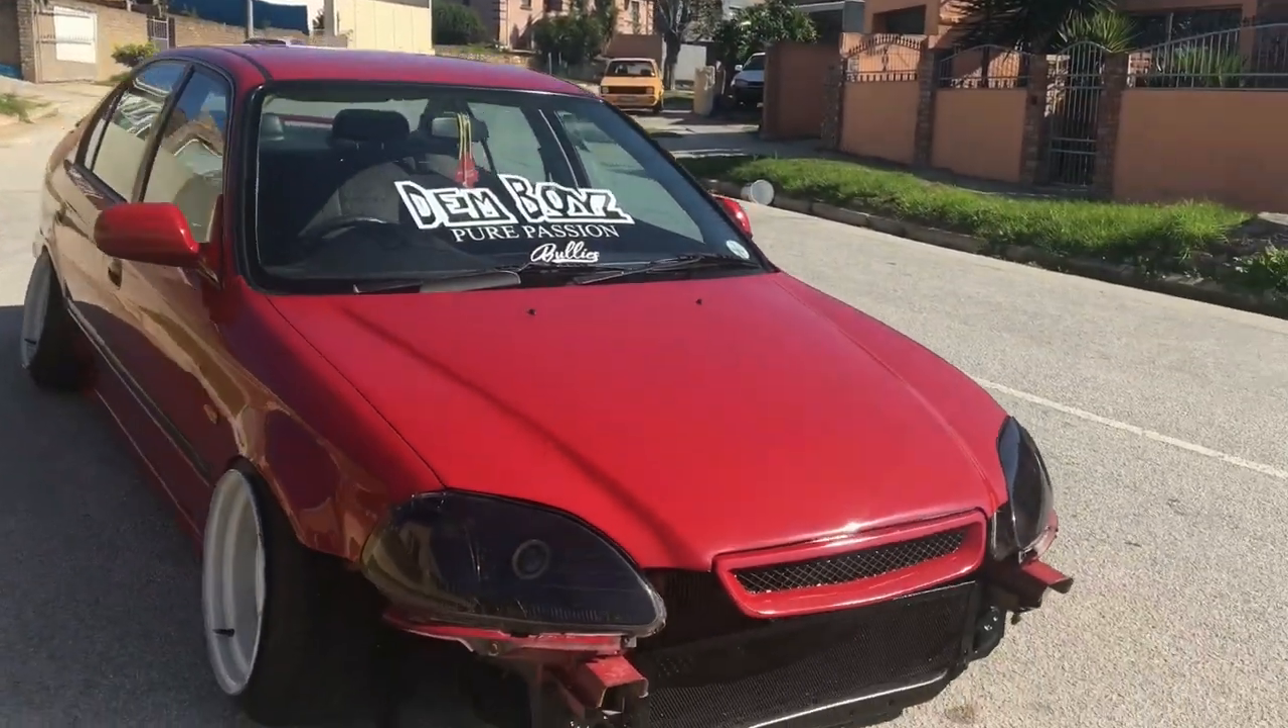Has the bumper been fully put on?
No.